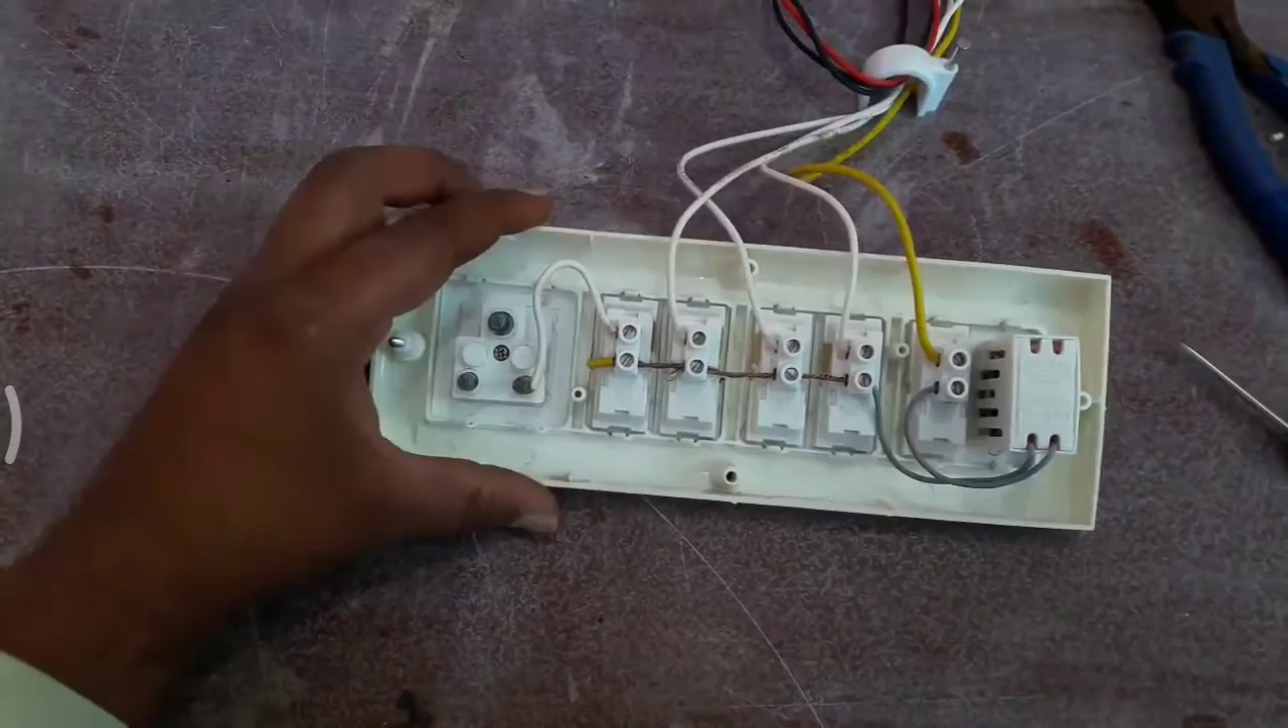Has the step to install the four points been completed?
Yes.